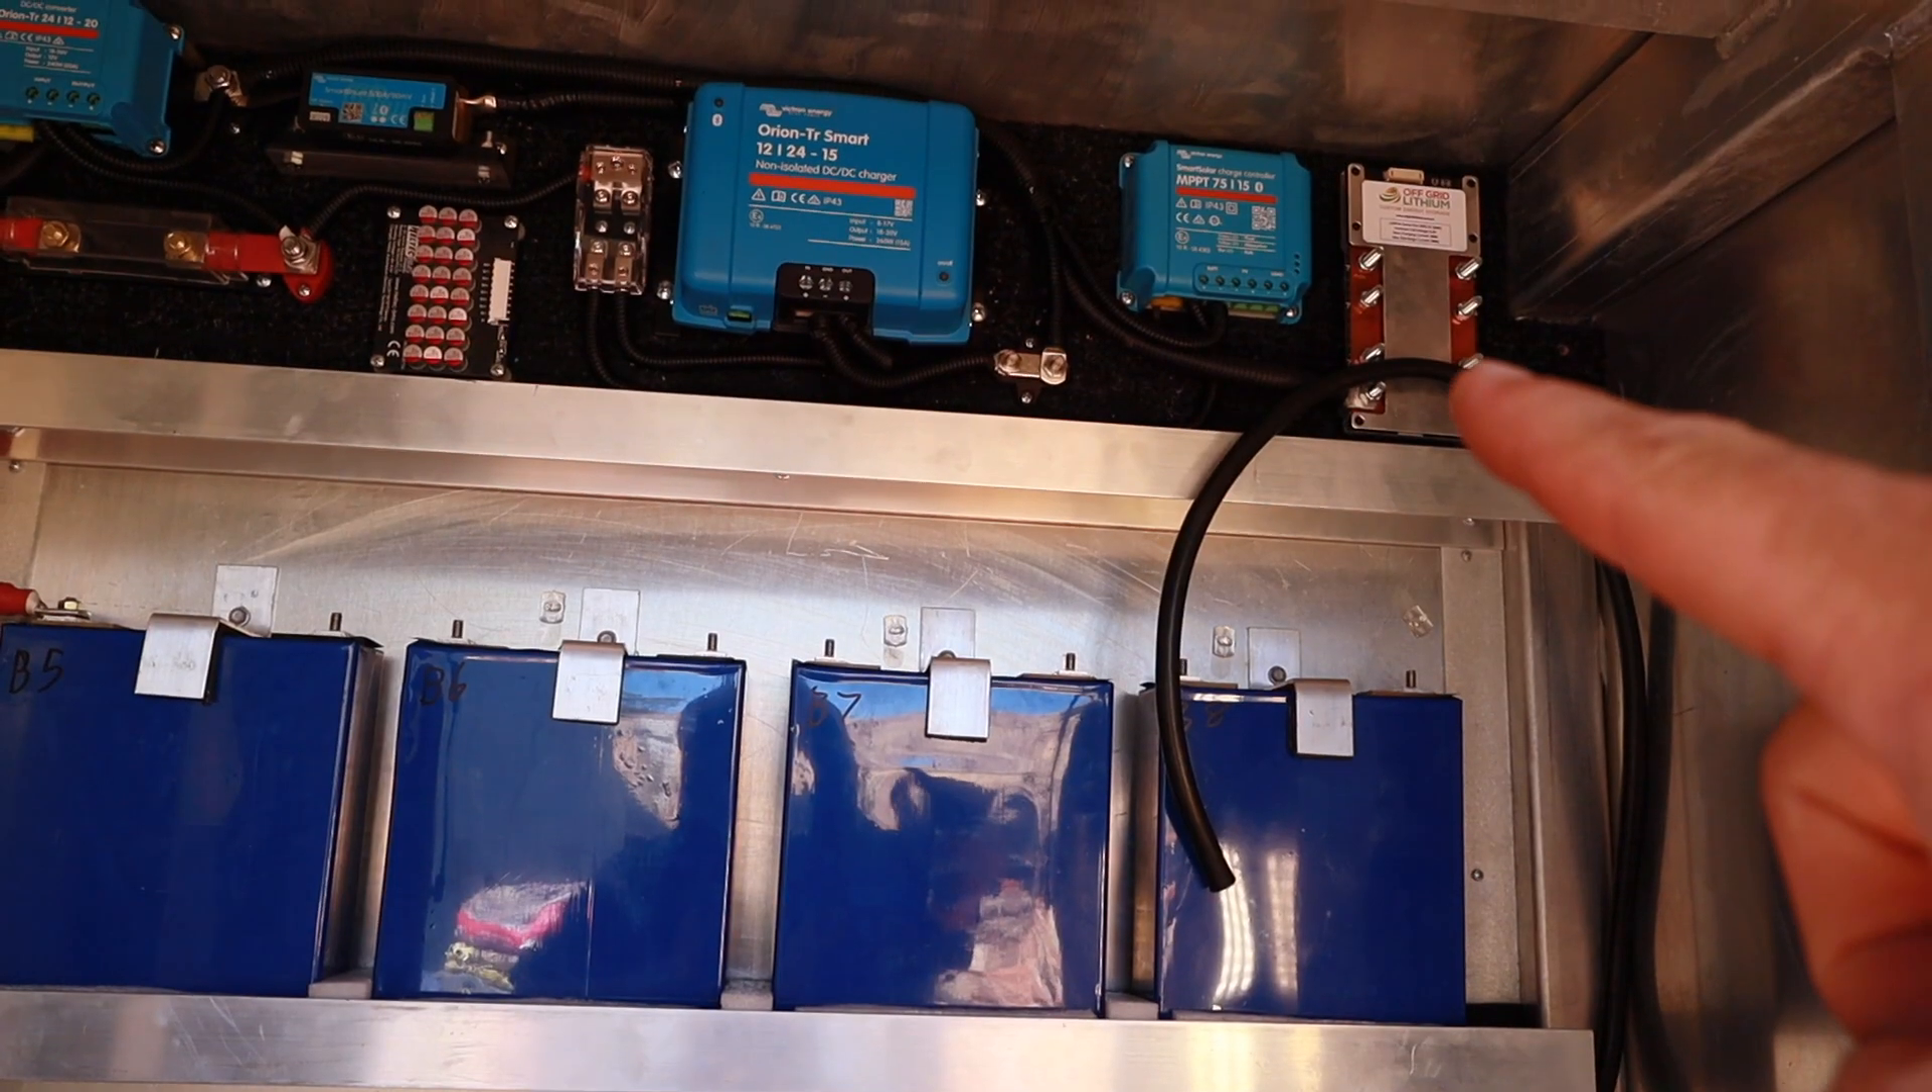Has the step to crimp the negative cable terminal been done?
No.